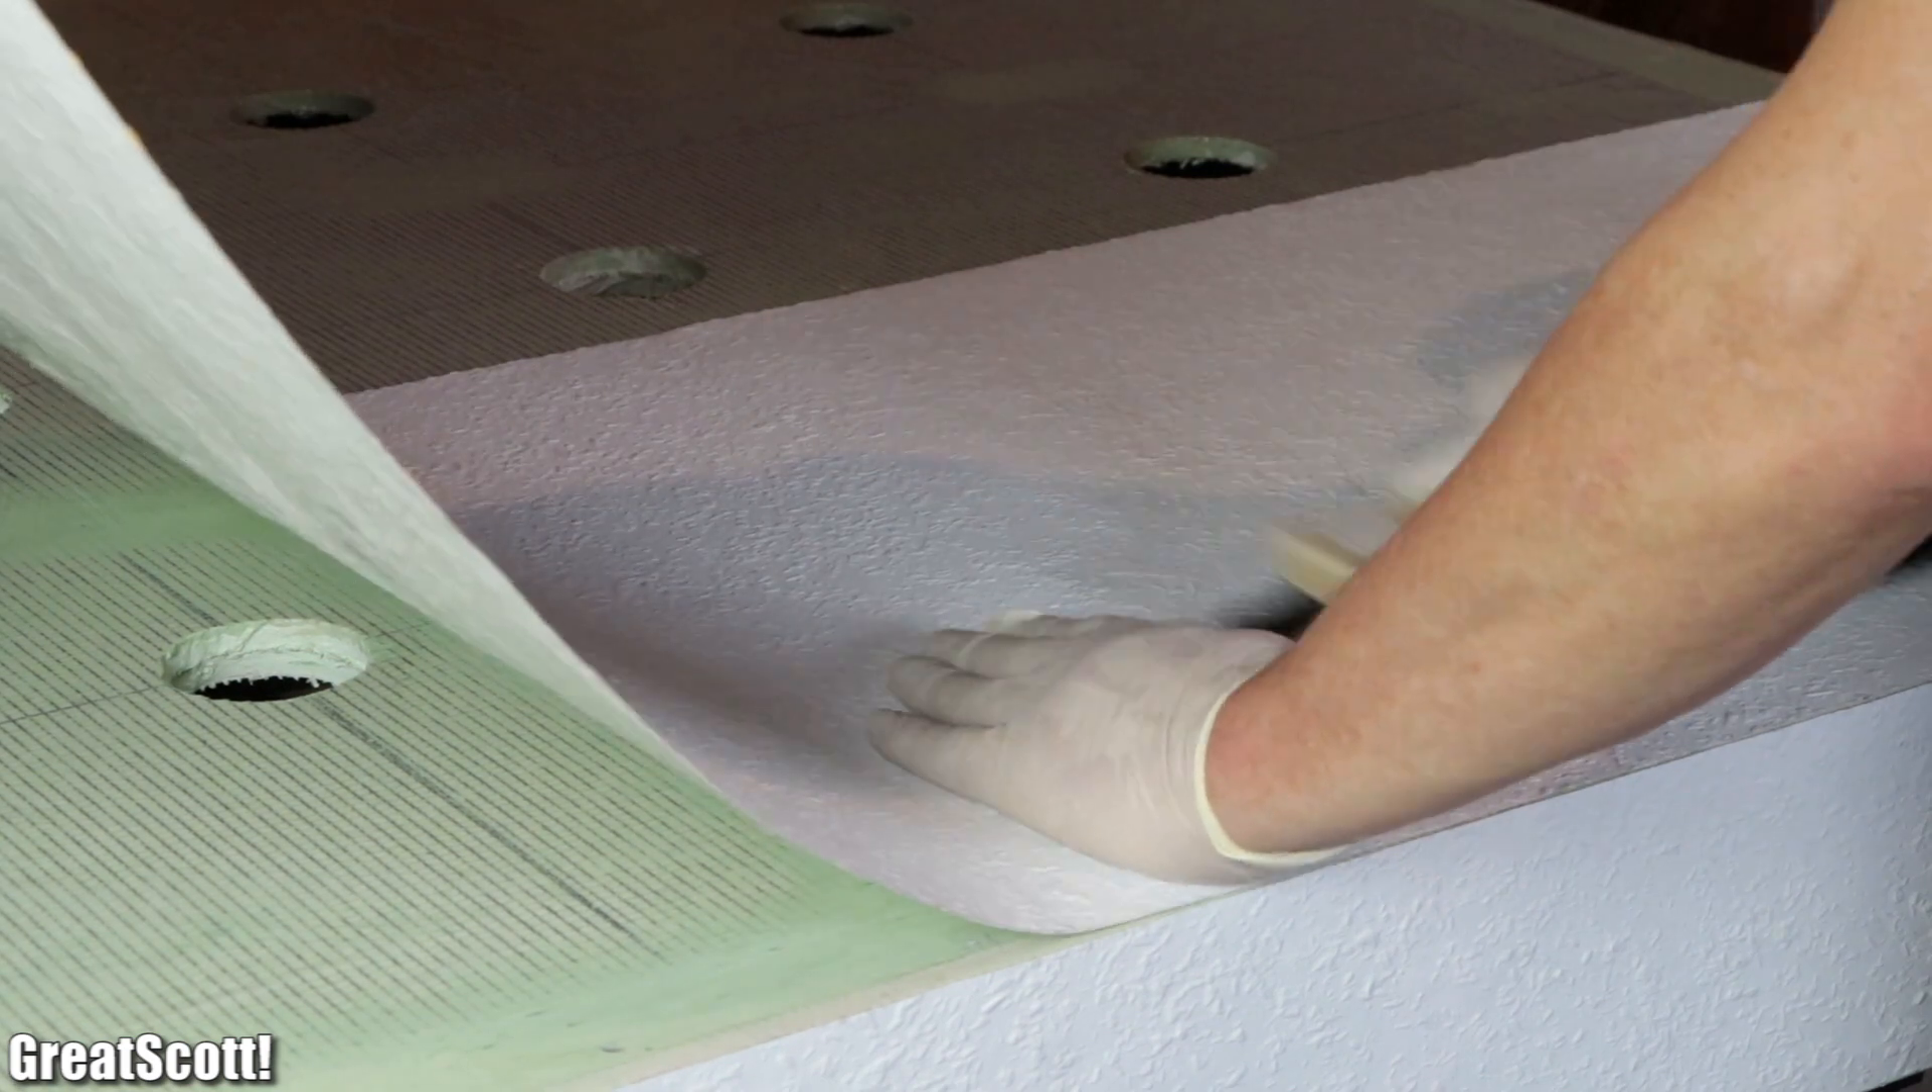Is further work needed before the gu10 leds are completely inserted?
Yes.